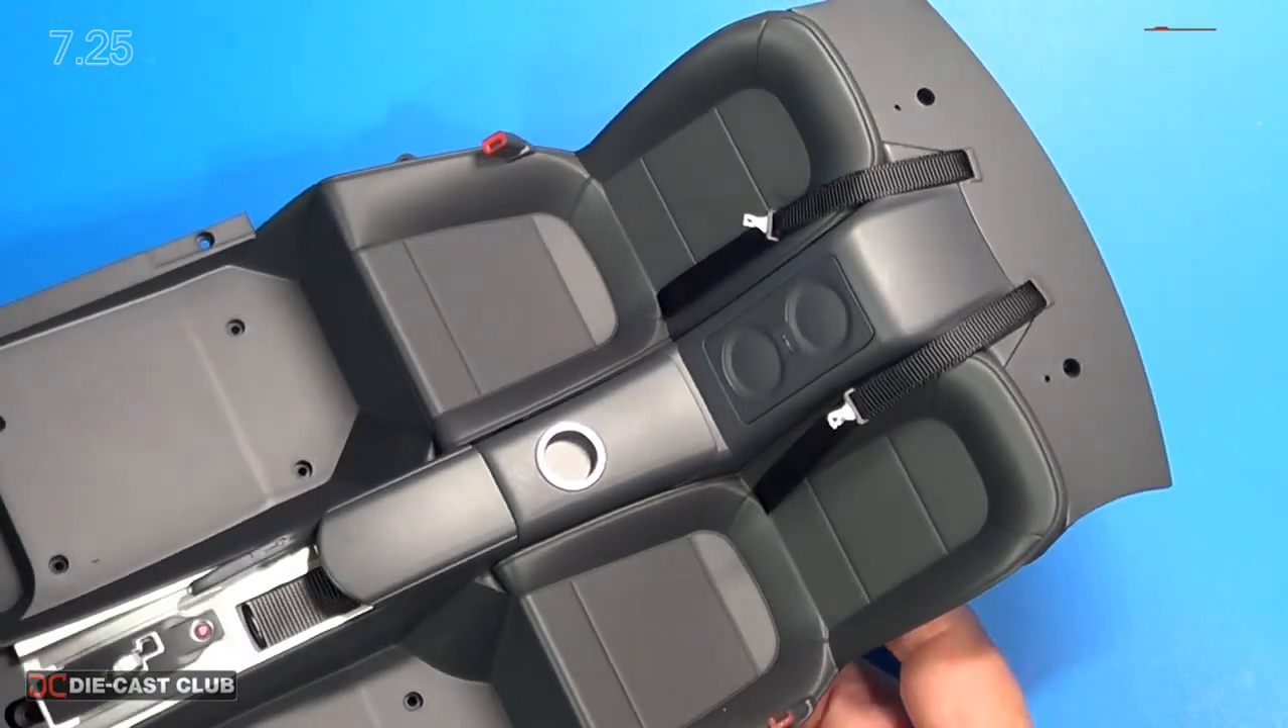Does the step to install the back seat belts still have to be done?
No.